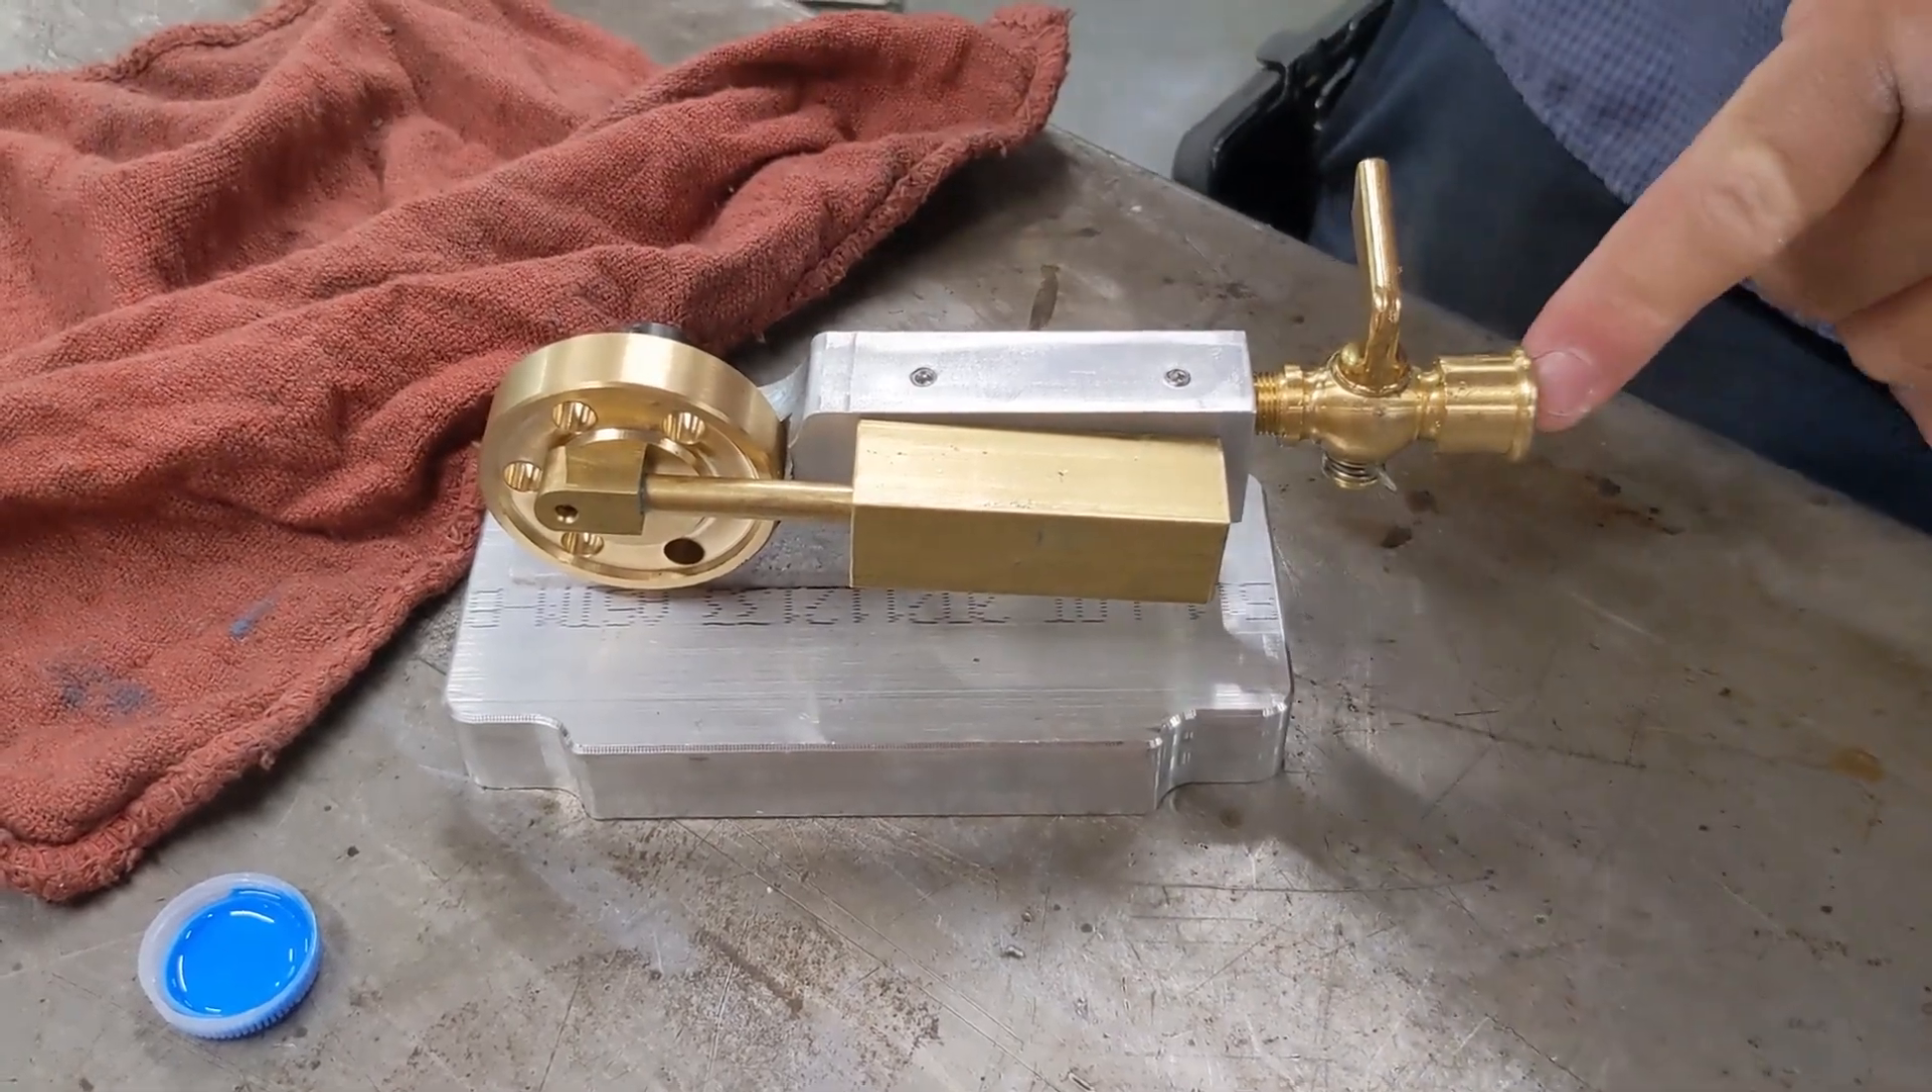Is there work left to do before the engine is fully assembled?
No.